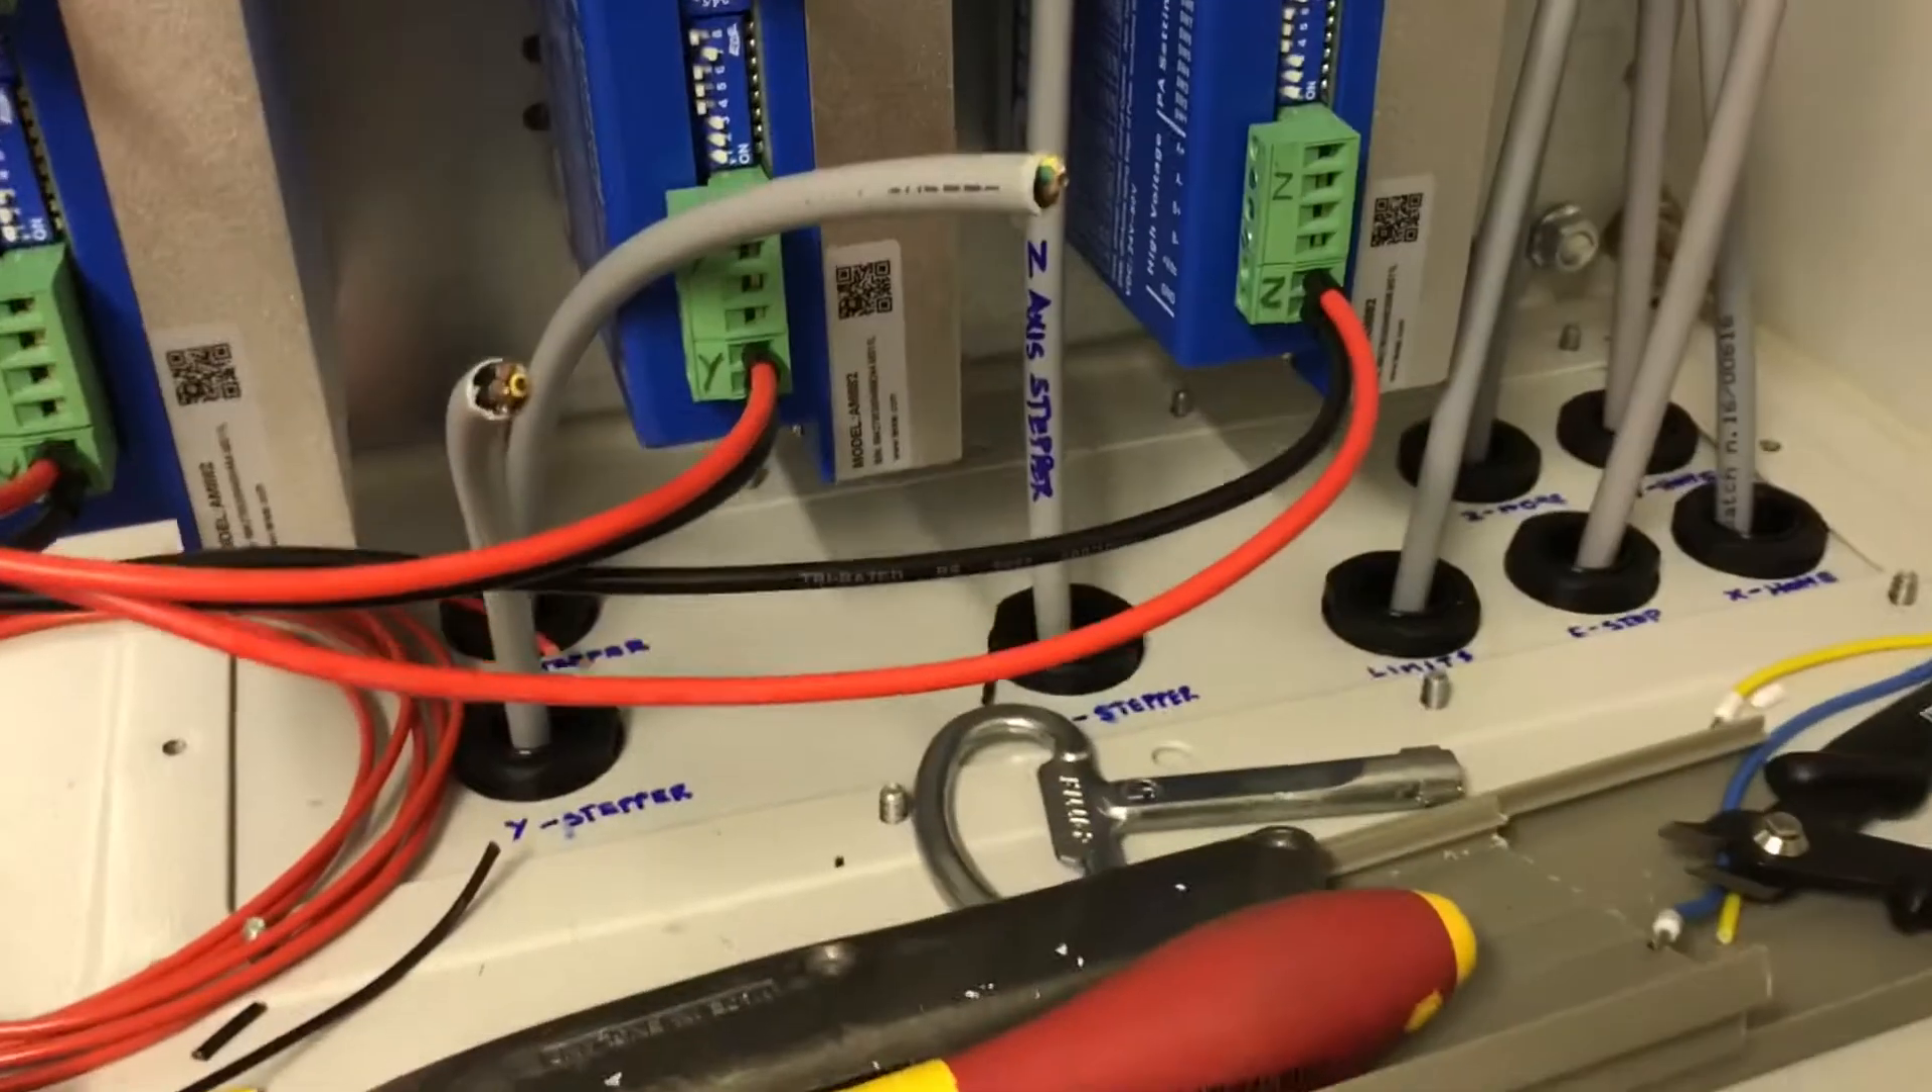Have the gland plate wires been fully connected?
No.